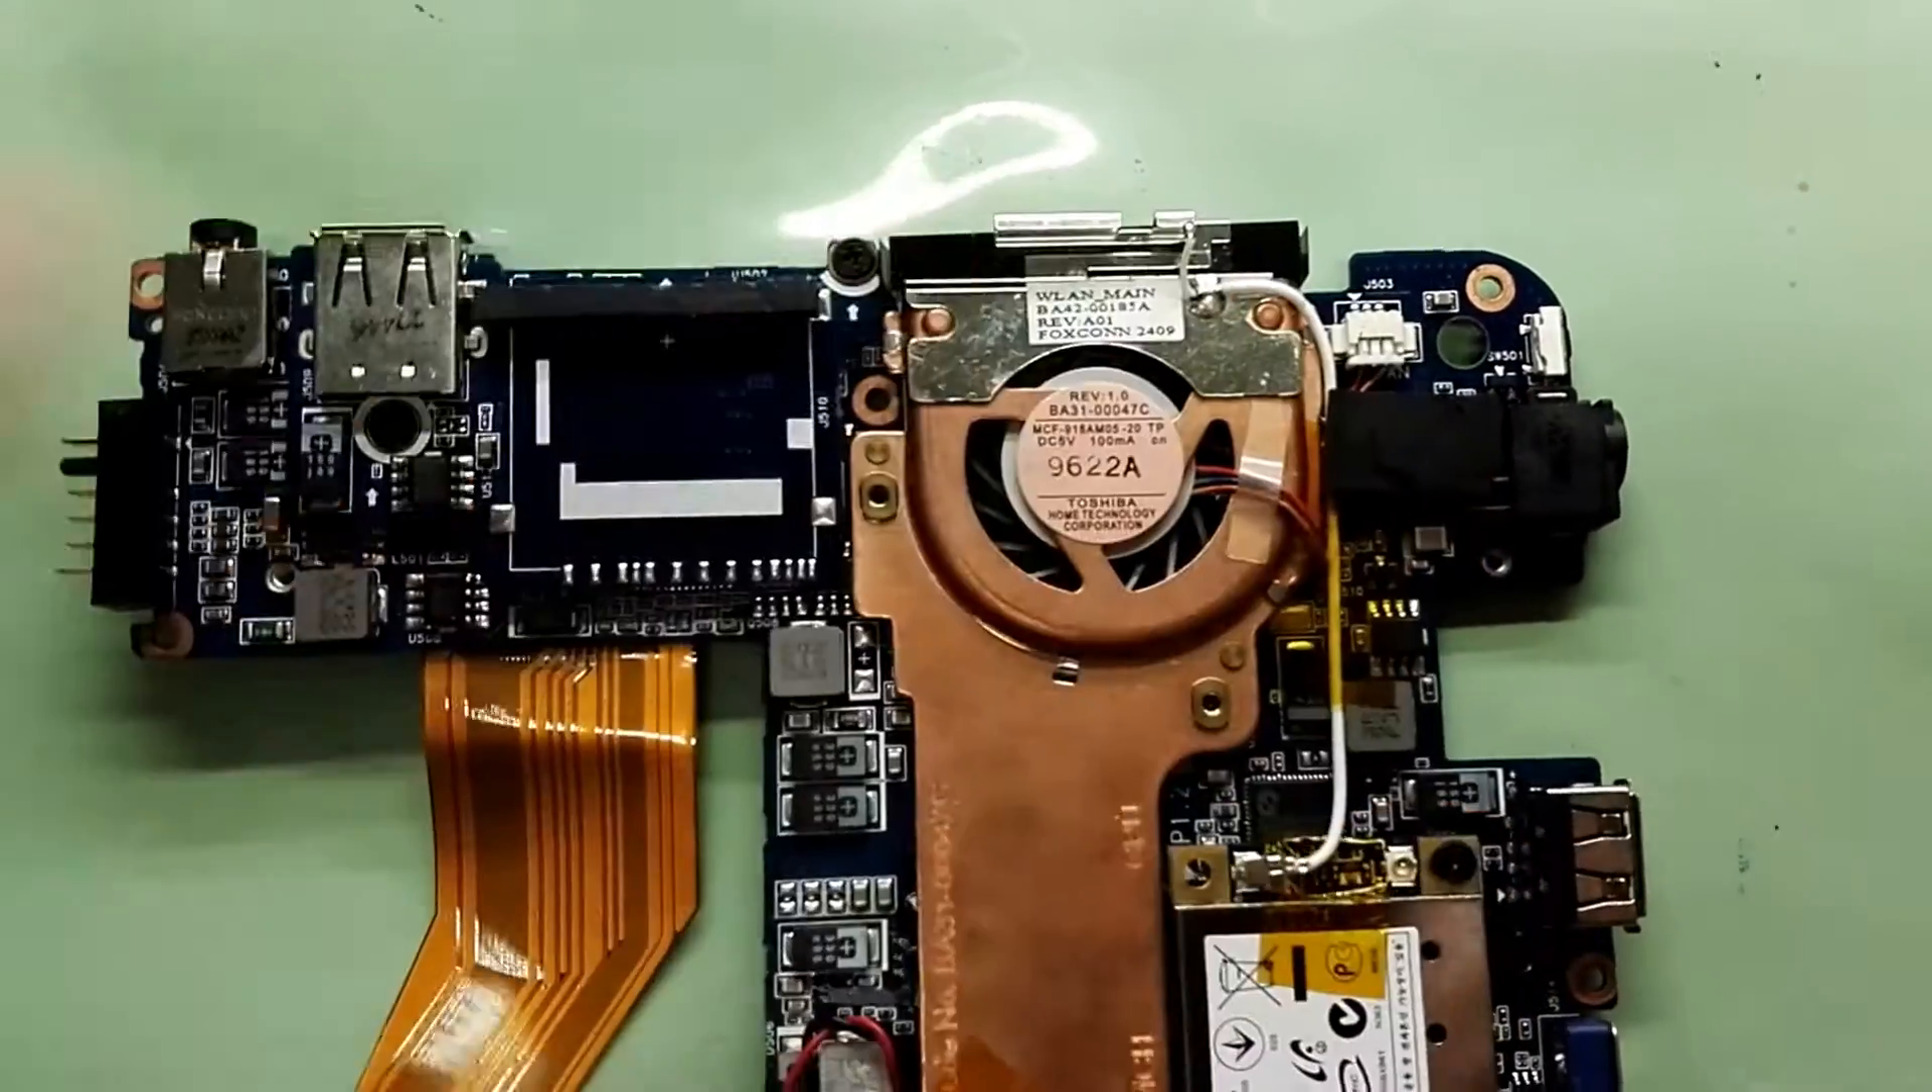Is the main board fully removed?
Yes.